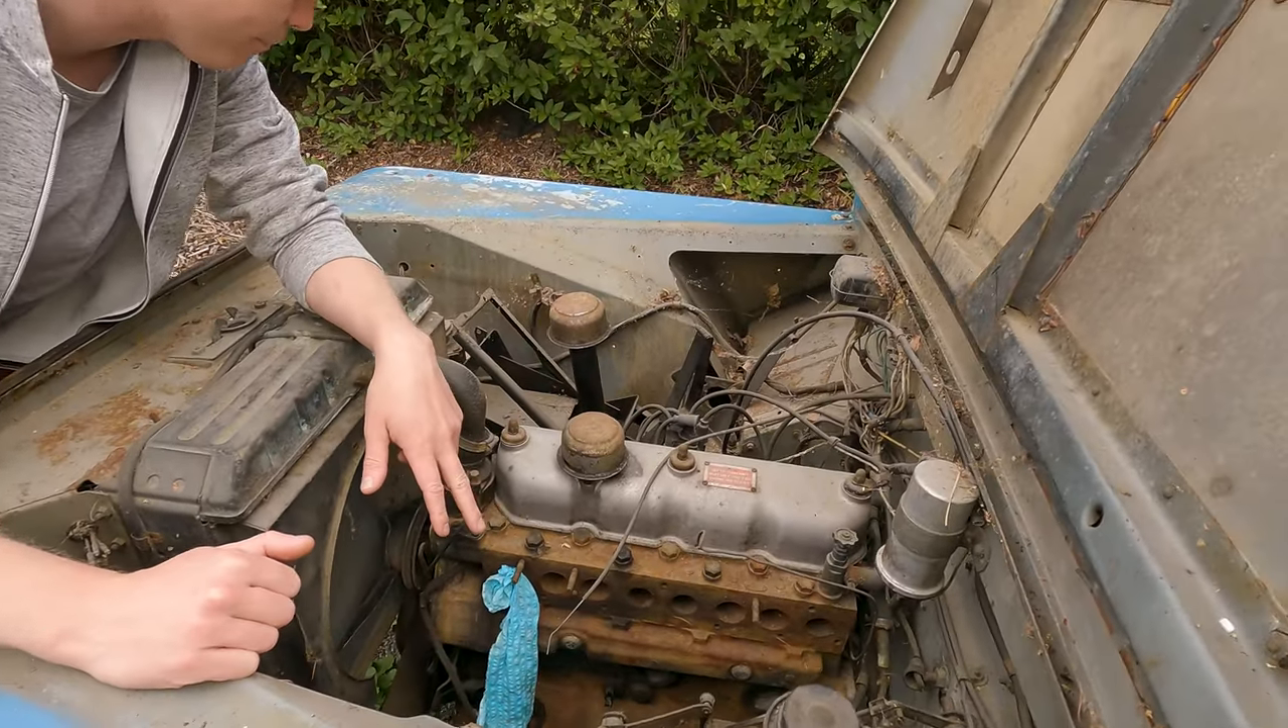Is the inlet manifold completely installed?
No.